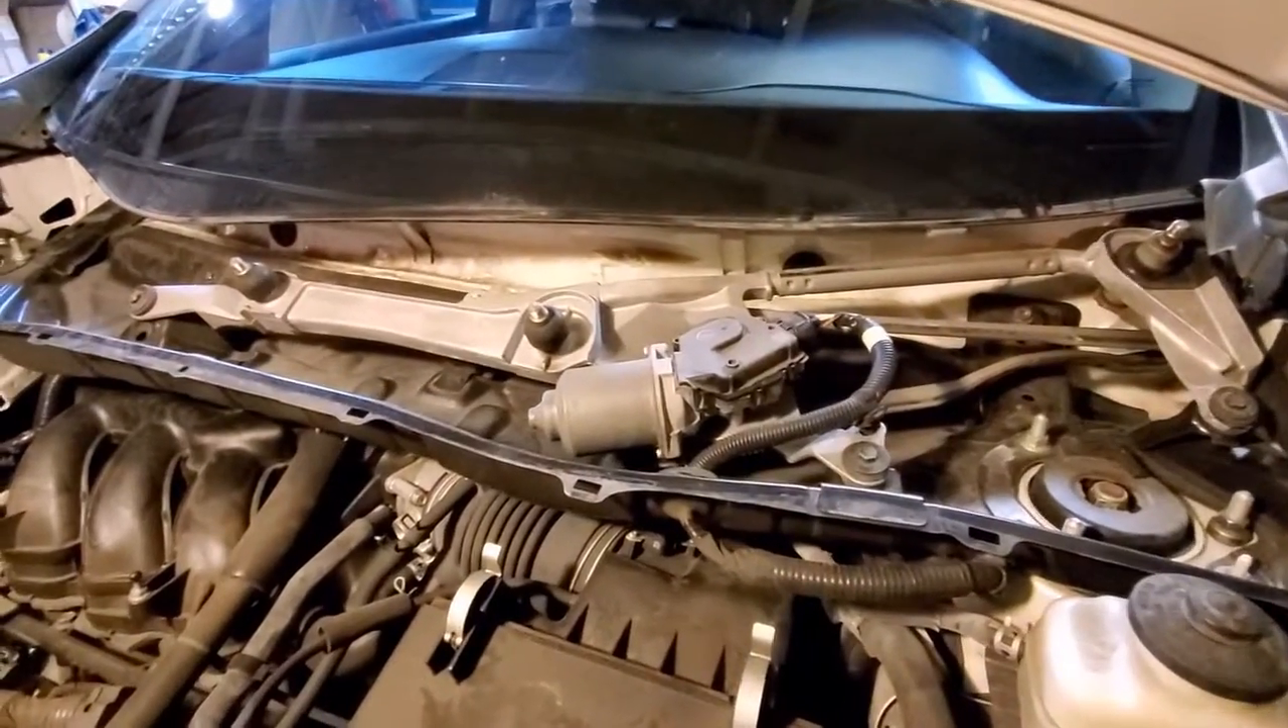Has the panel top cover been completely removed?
Yes.